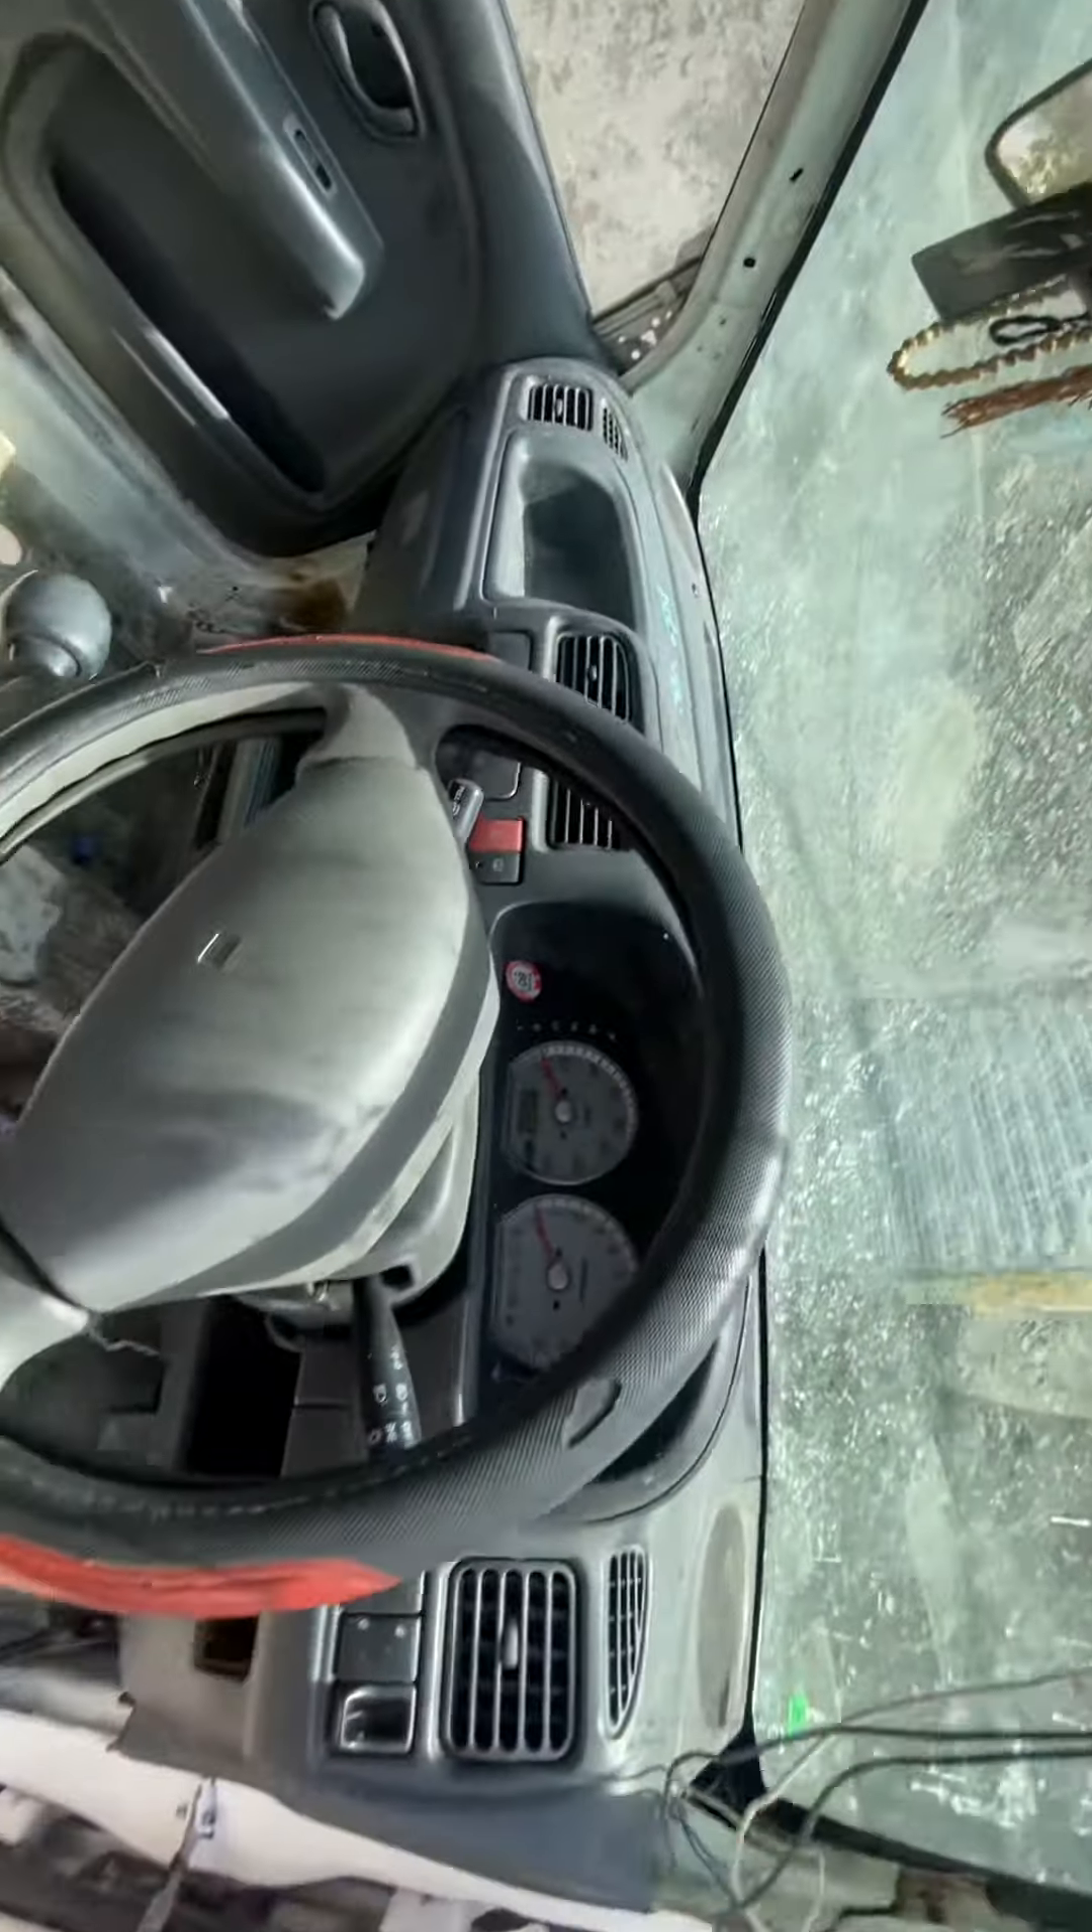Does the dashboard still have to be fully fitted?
No.